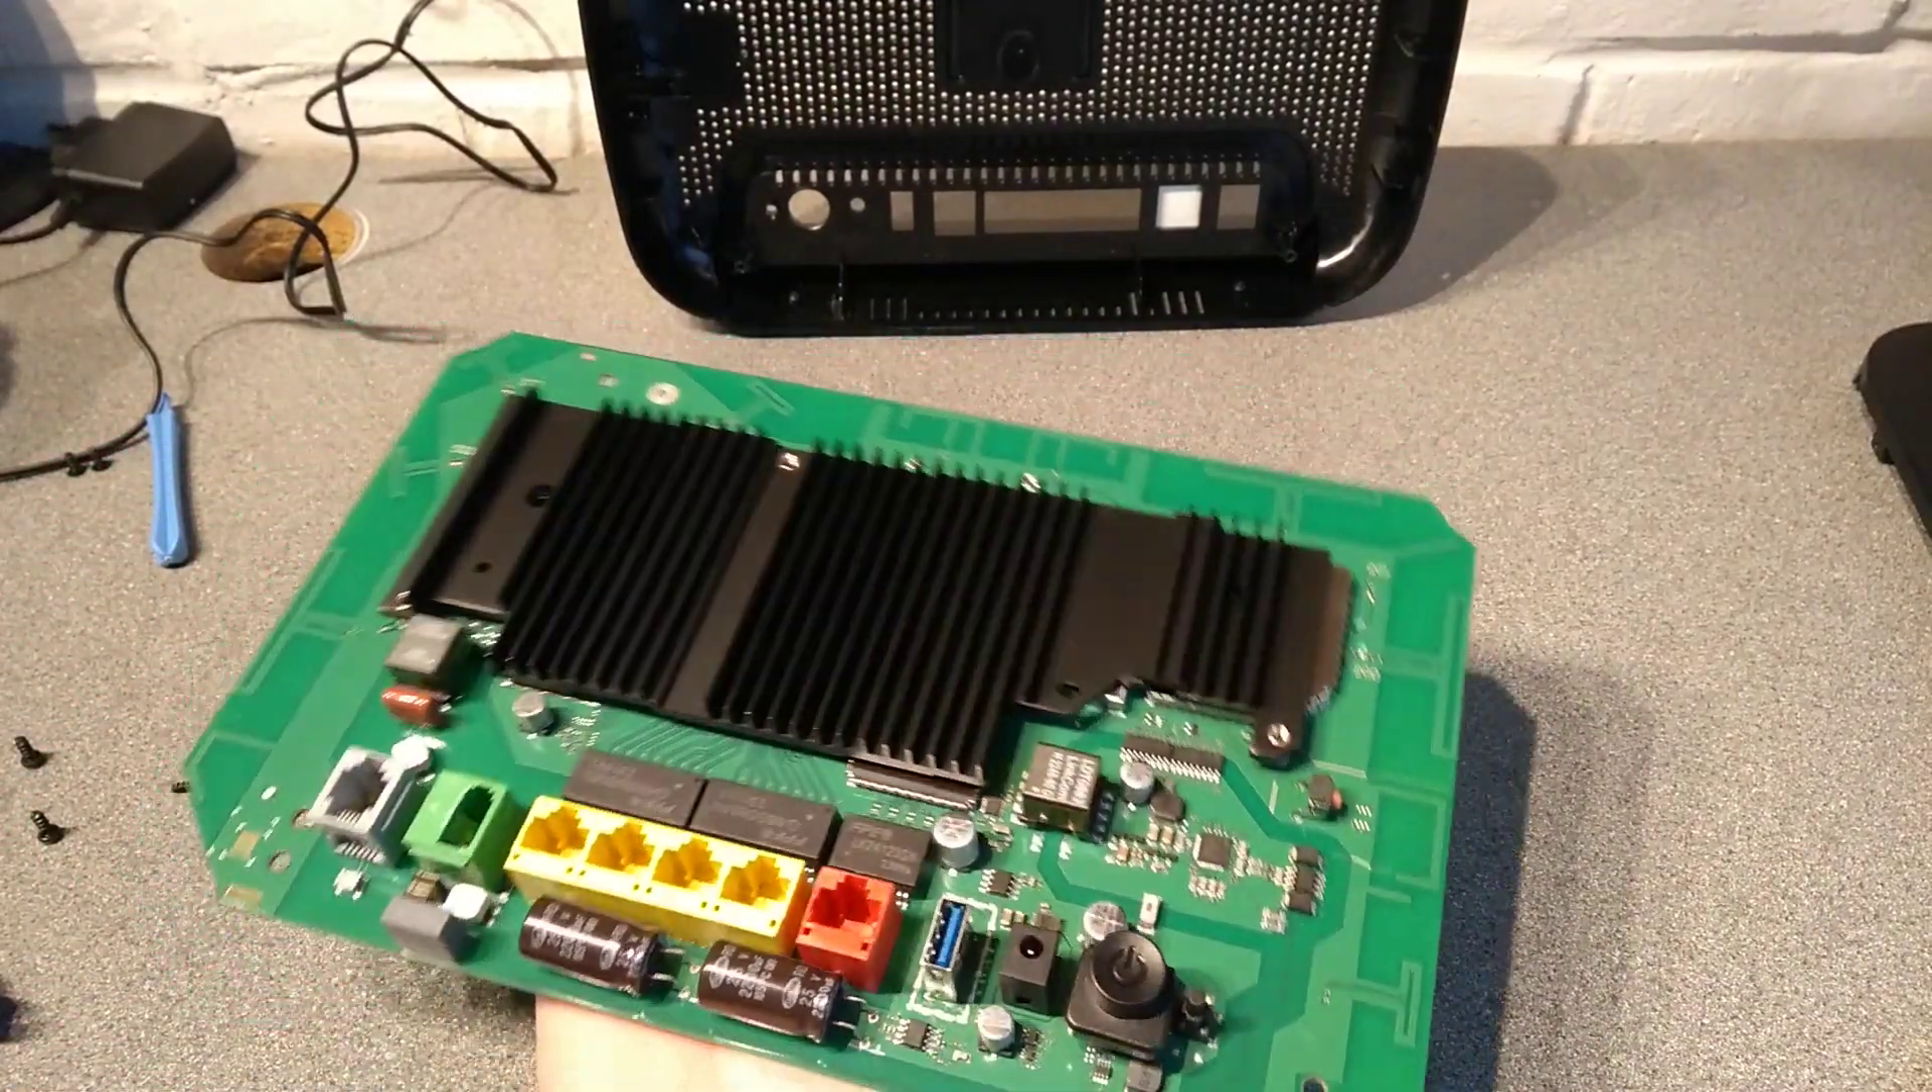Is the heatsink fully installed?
Yes.